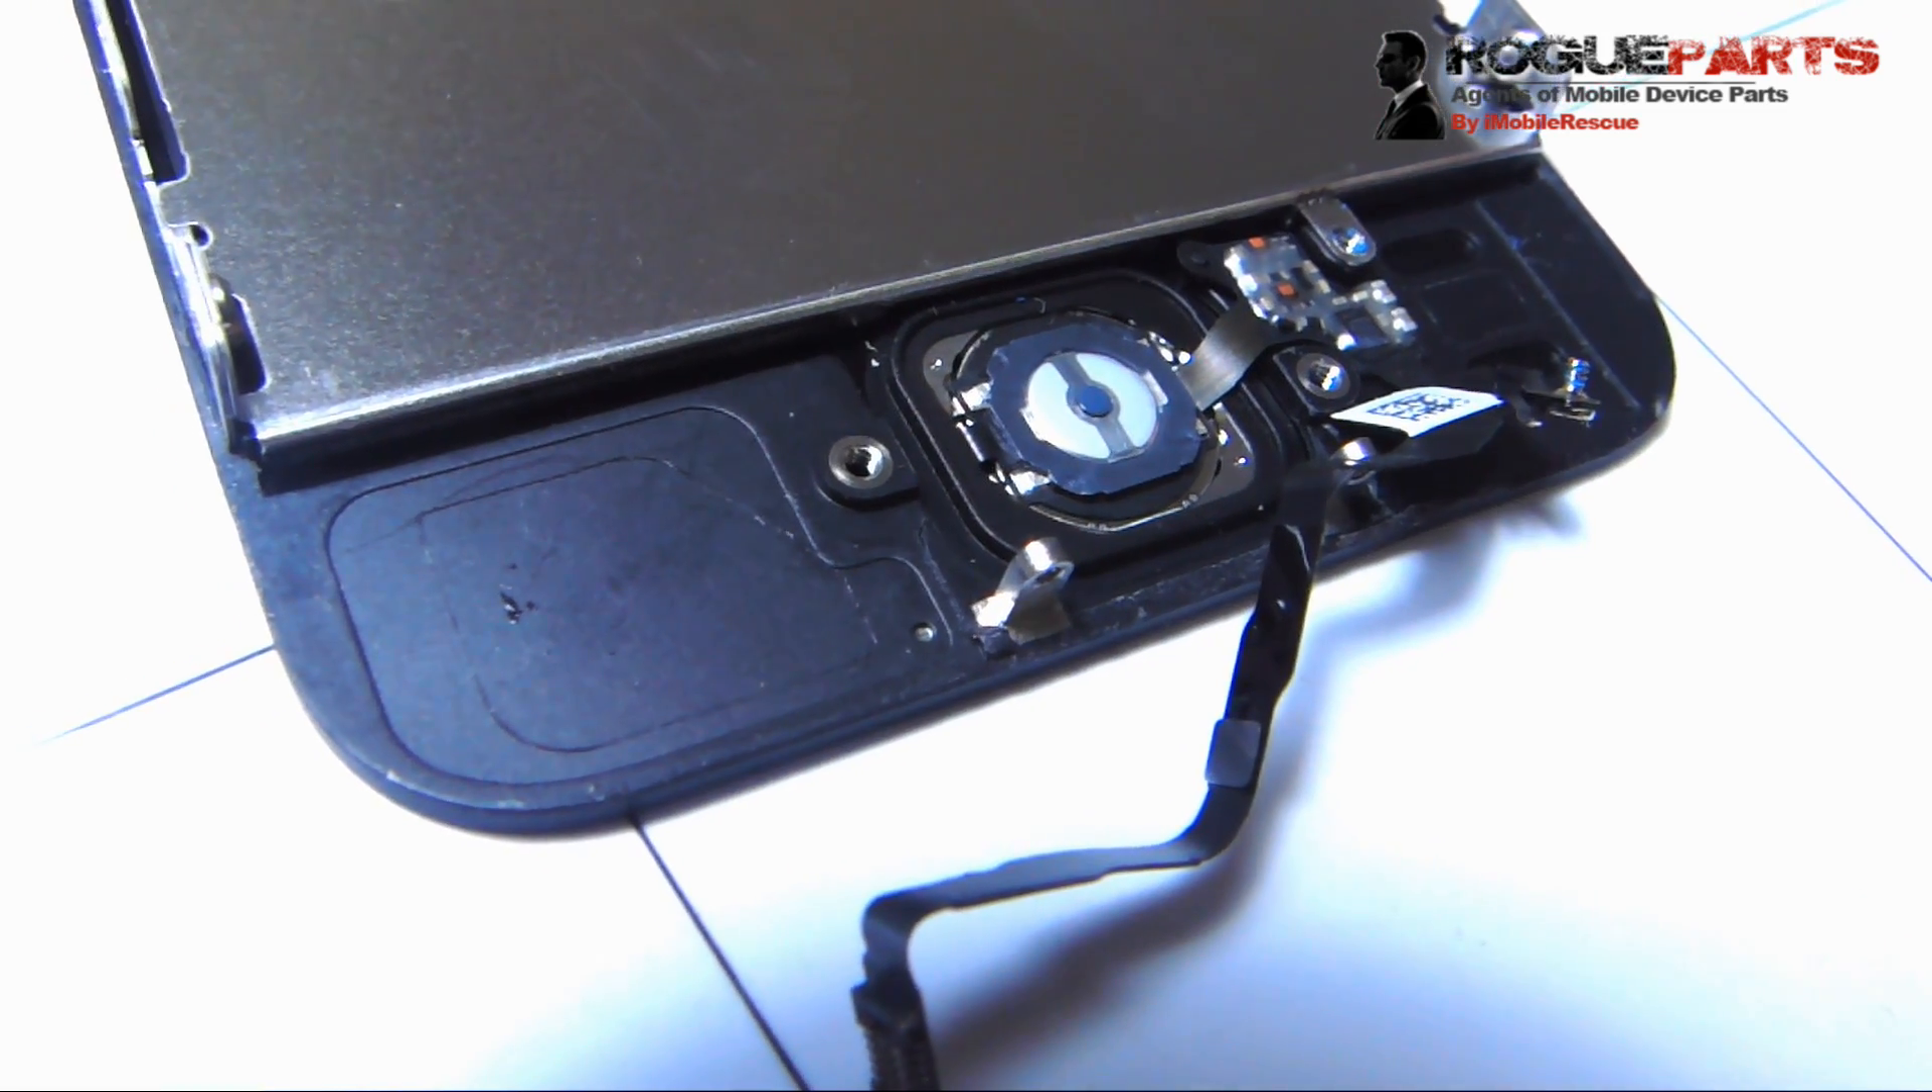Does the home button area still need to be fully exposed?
No.